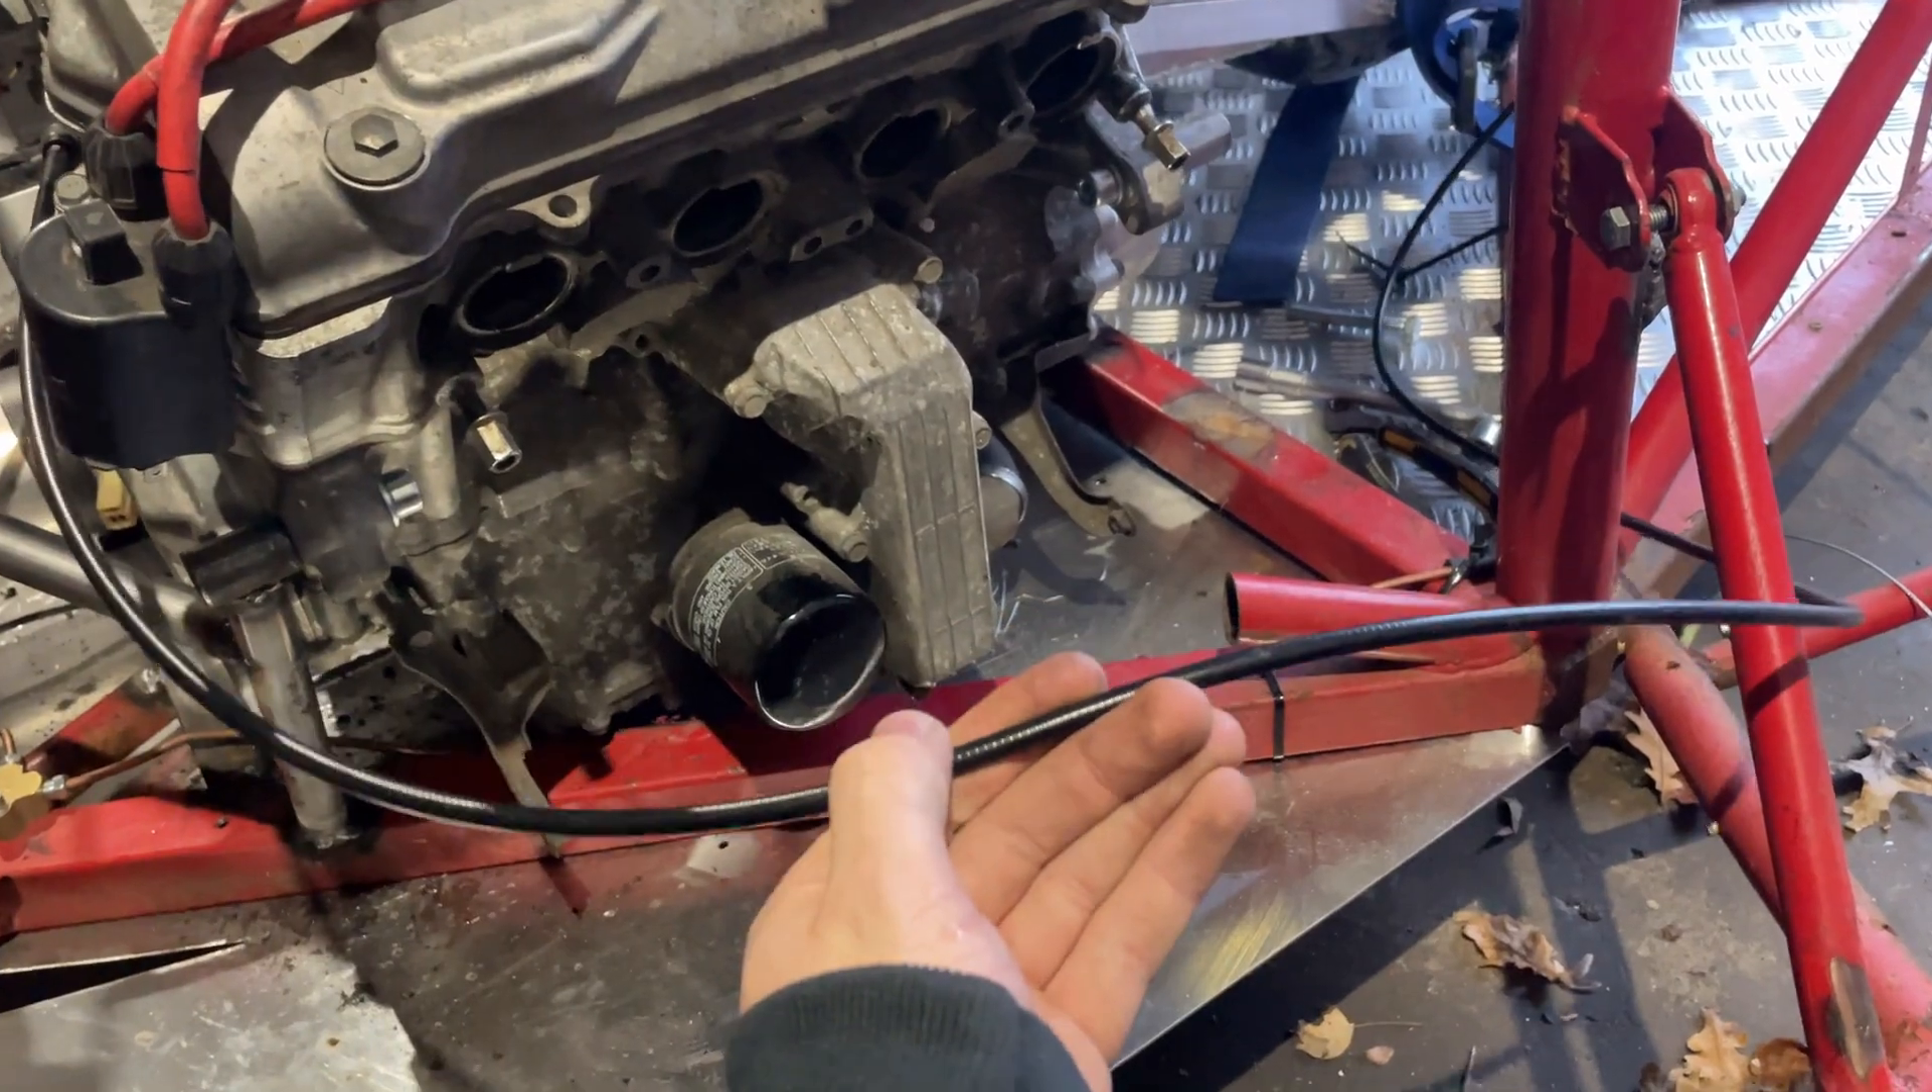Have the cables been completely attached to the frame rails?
No.